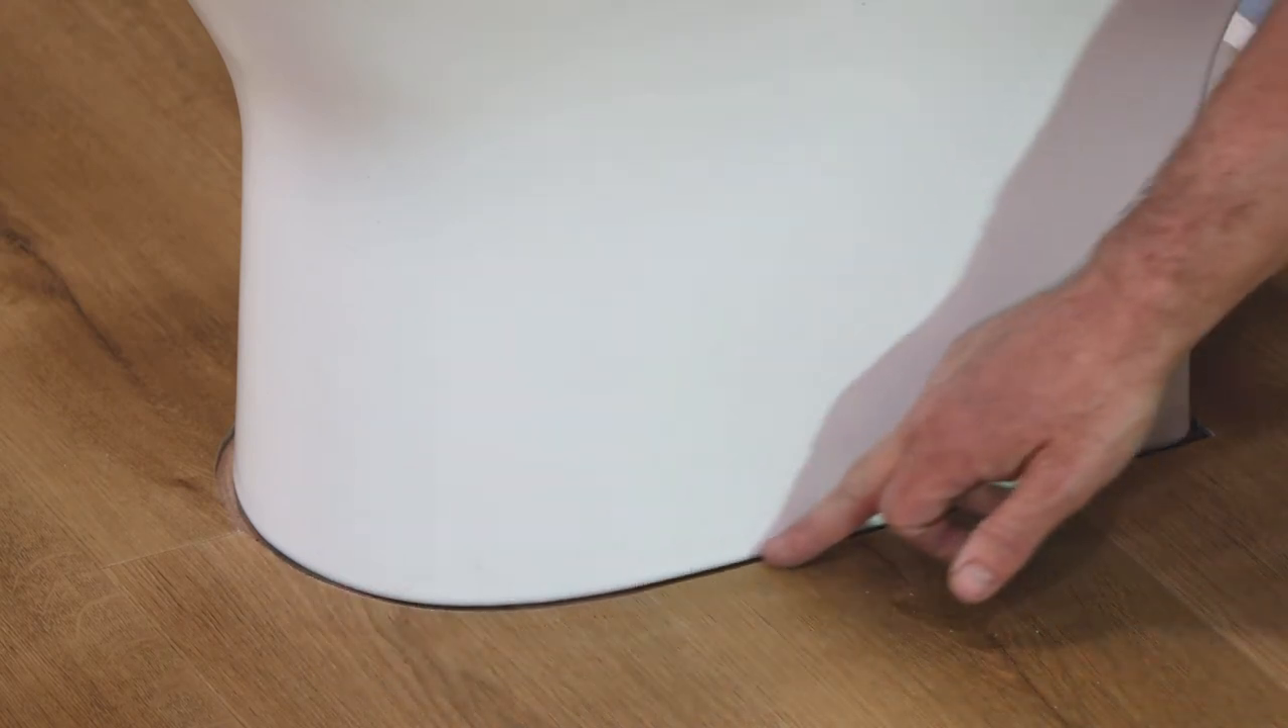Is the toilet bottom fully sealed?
No.